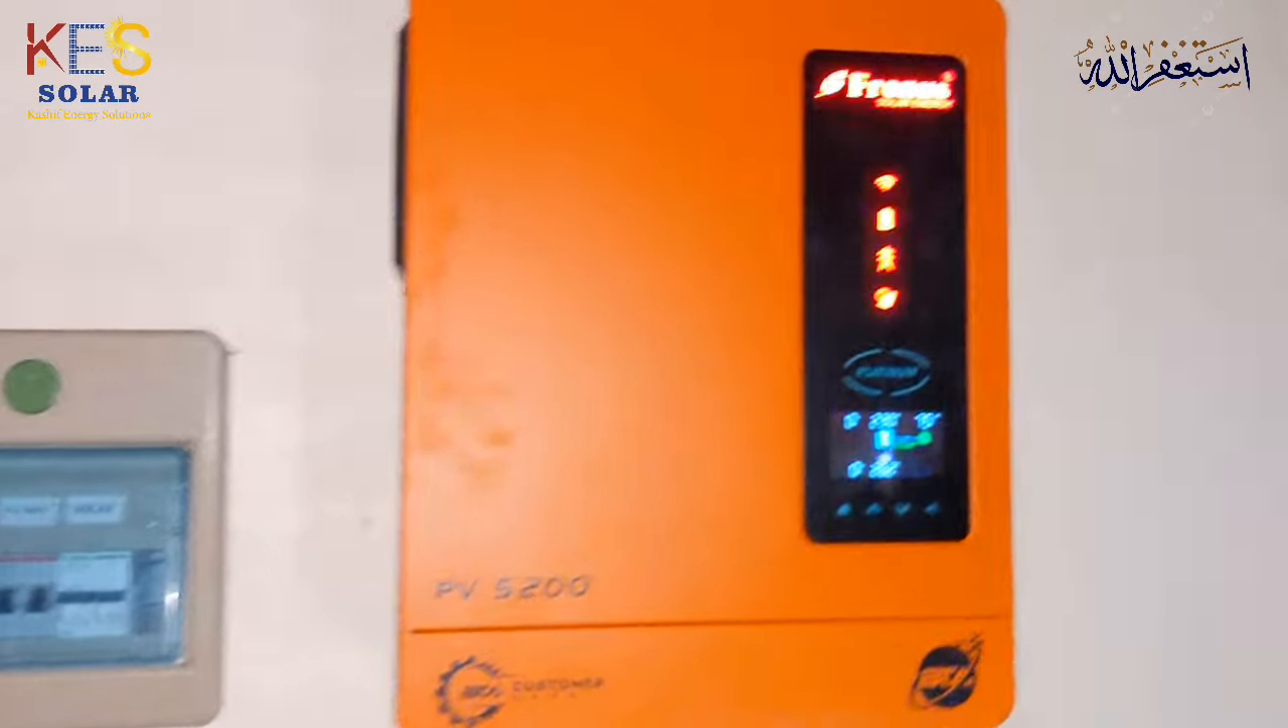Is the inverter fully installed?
Yes.